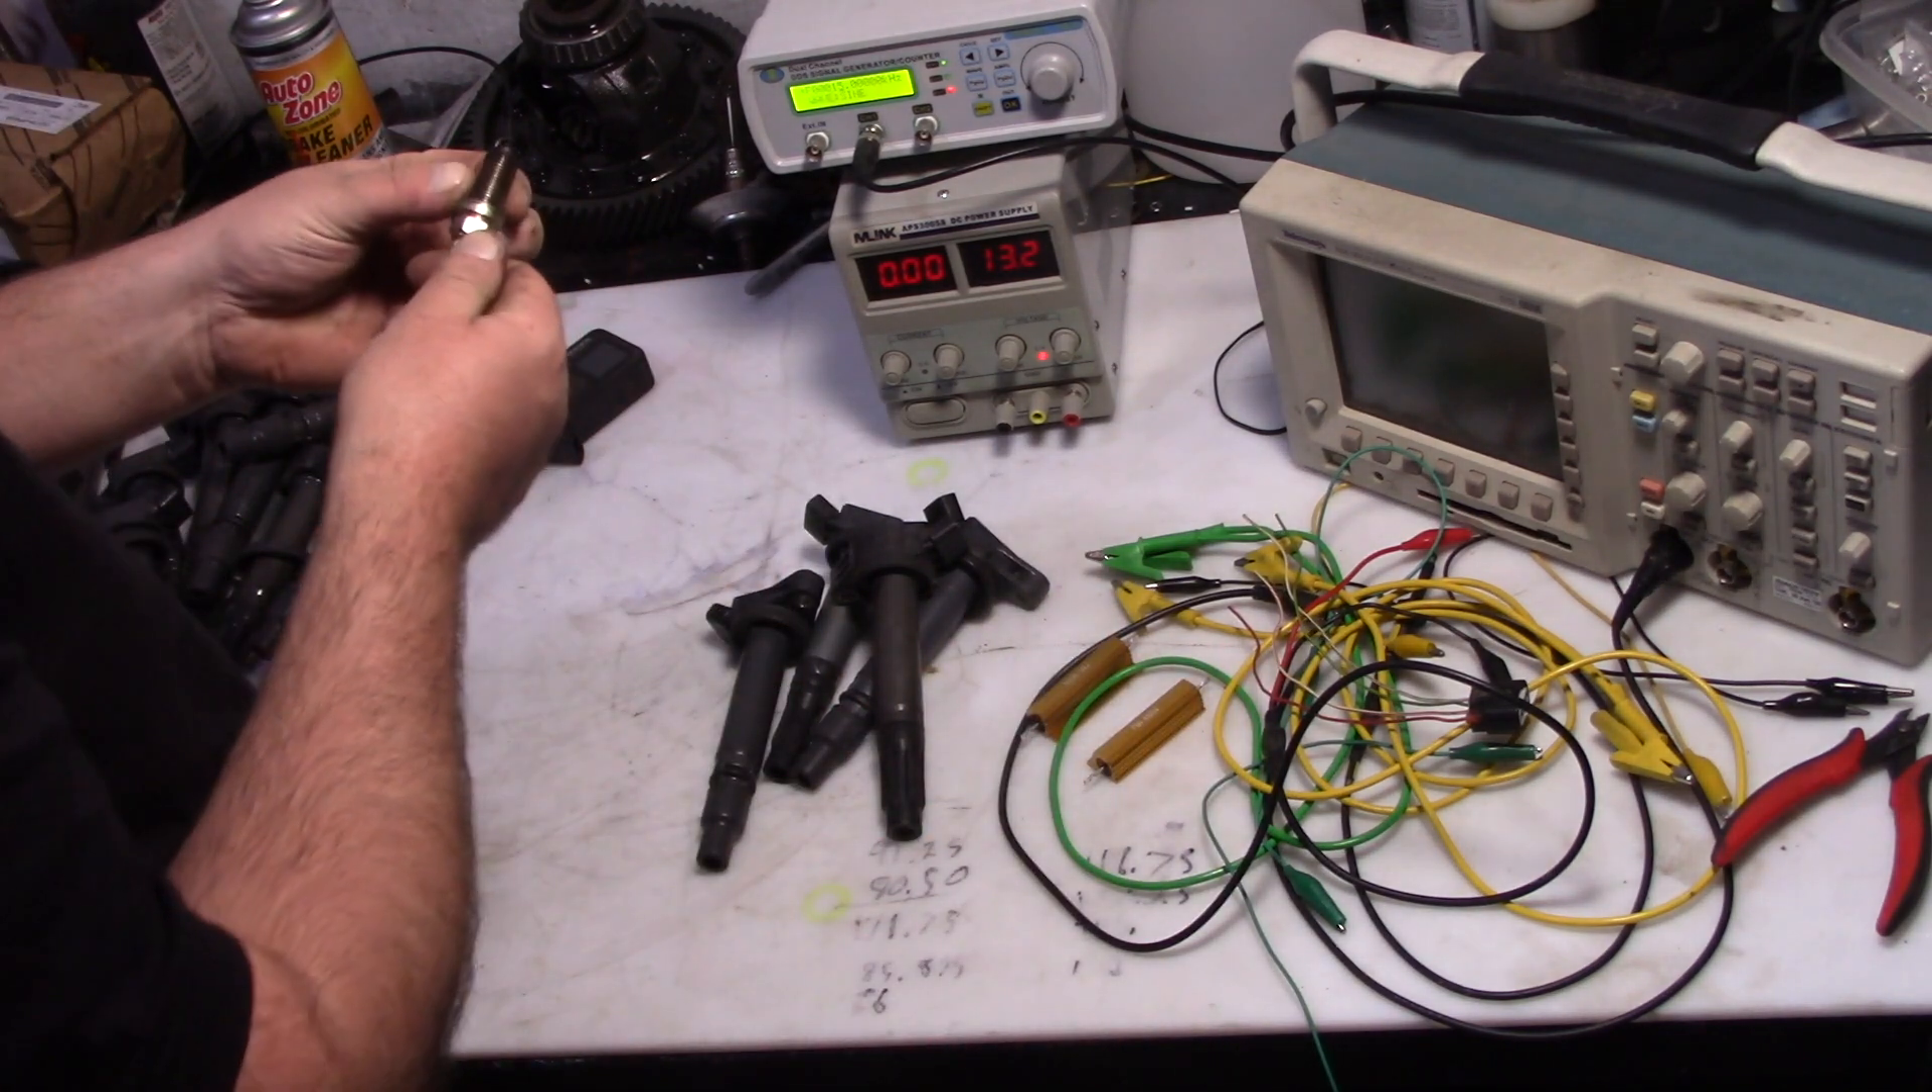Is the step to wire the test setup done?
No.